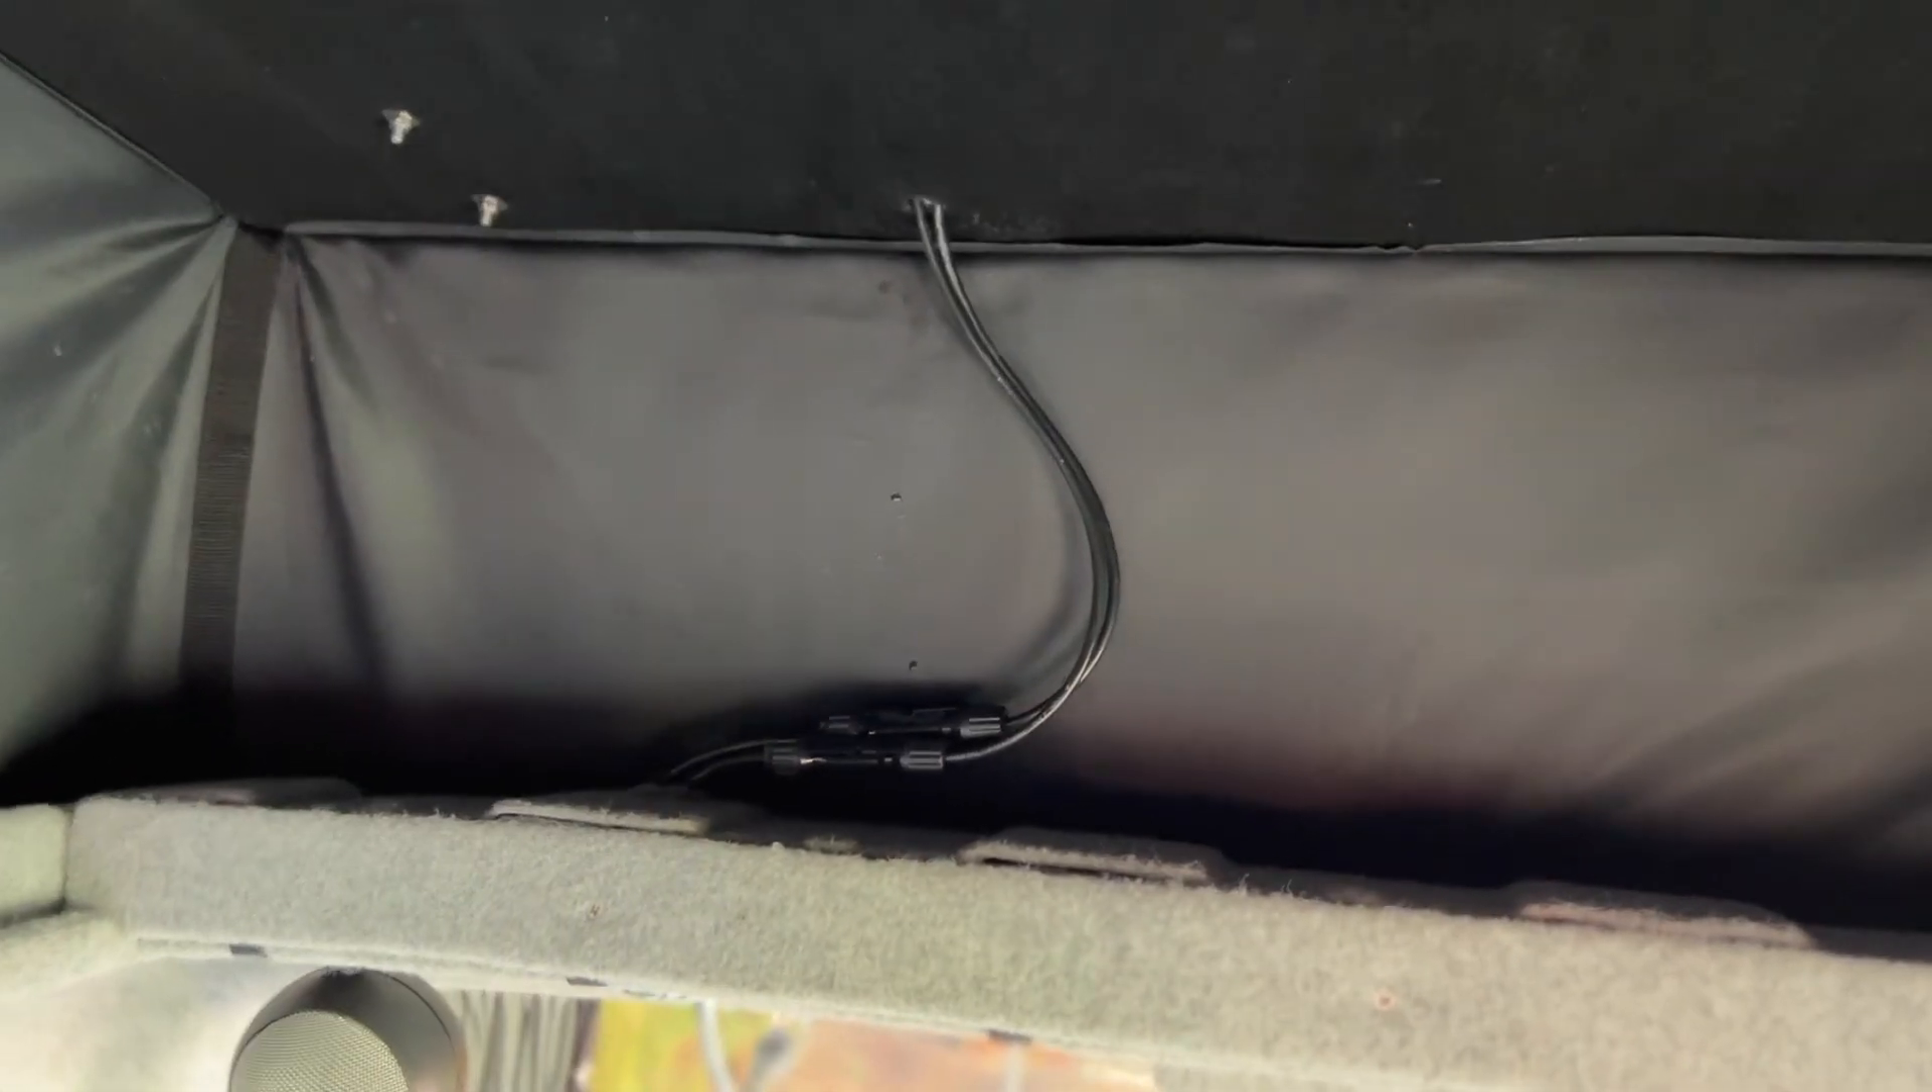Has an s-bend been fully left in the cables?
Yes.